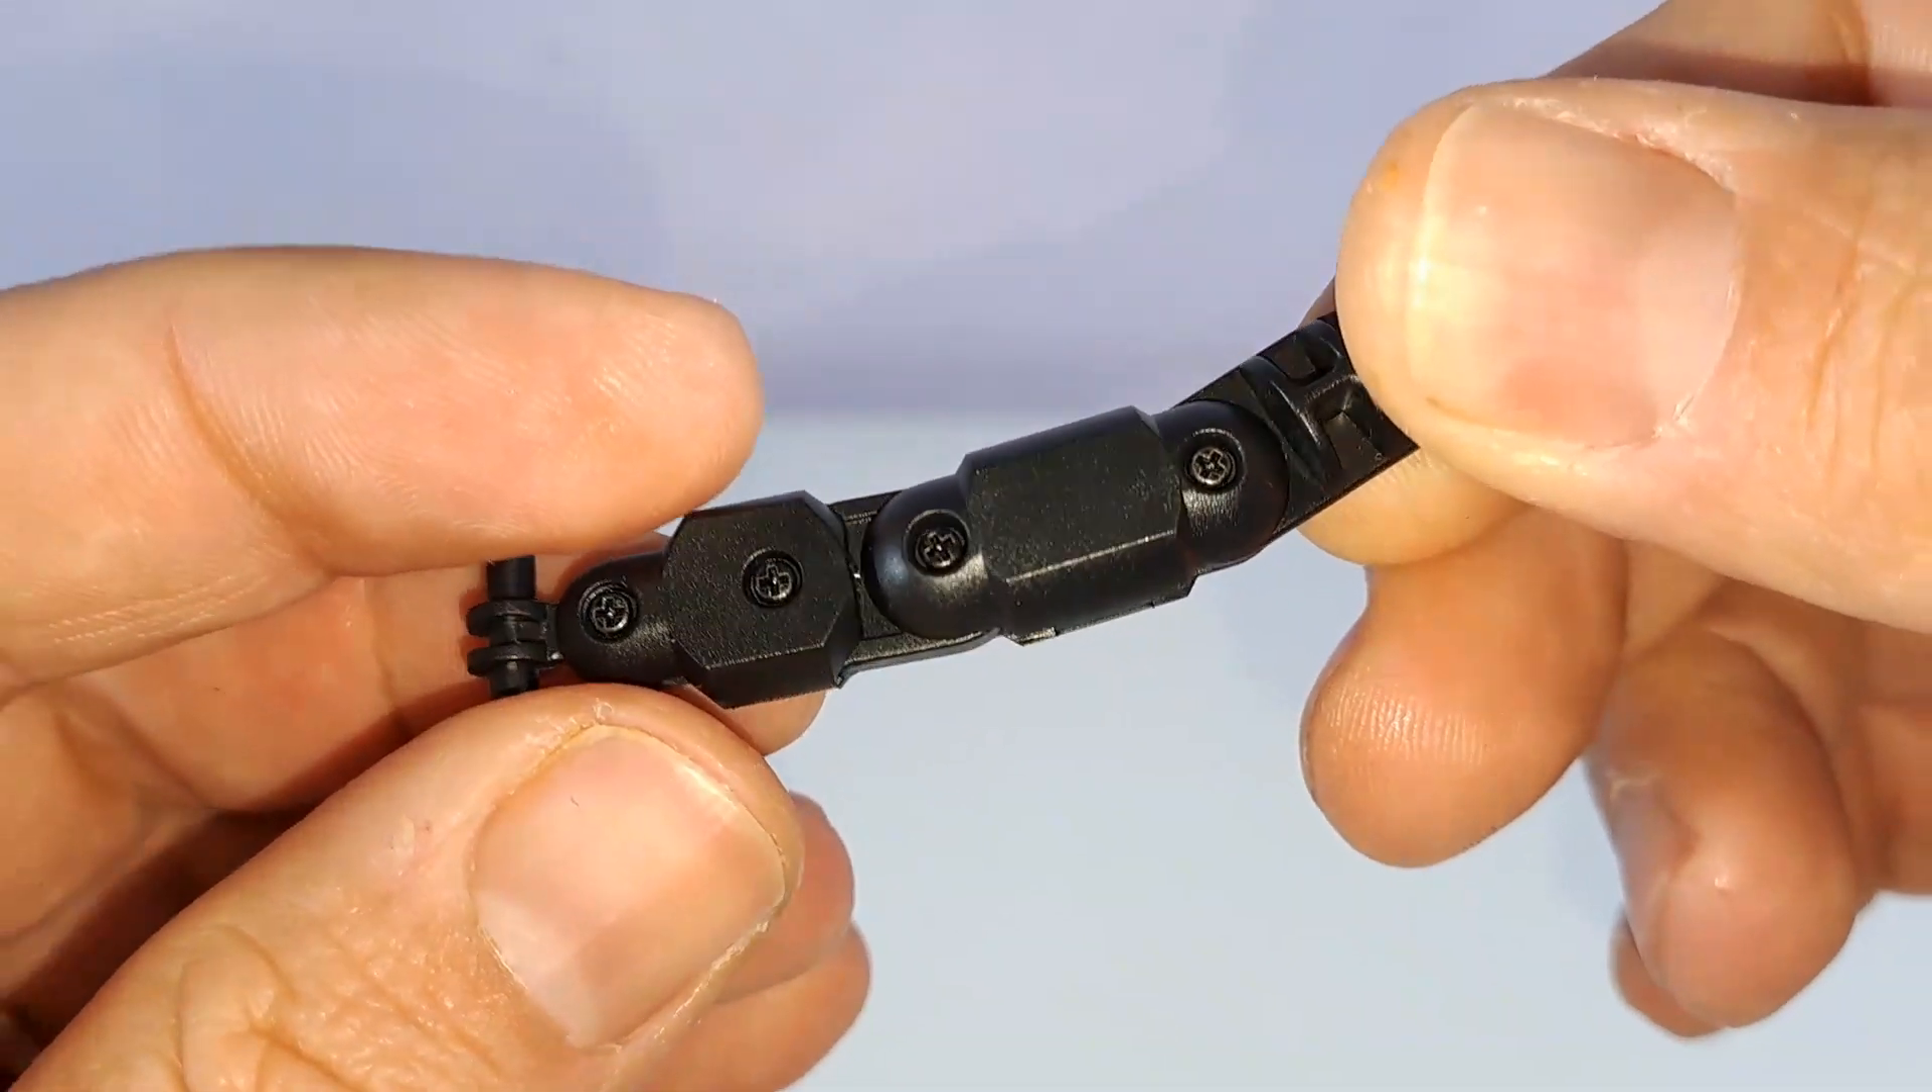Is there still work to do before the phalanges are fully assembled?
No.